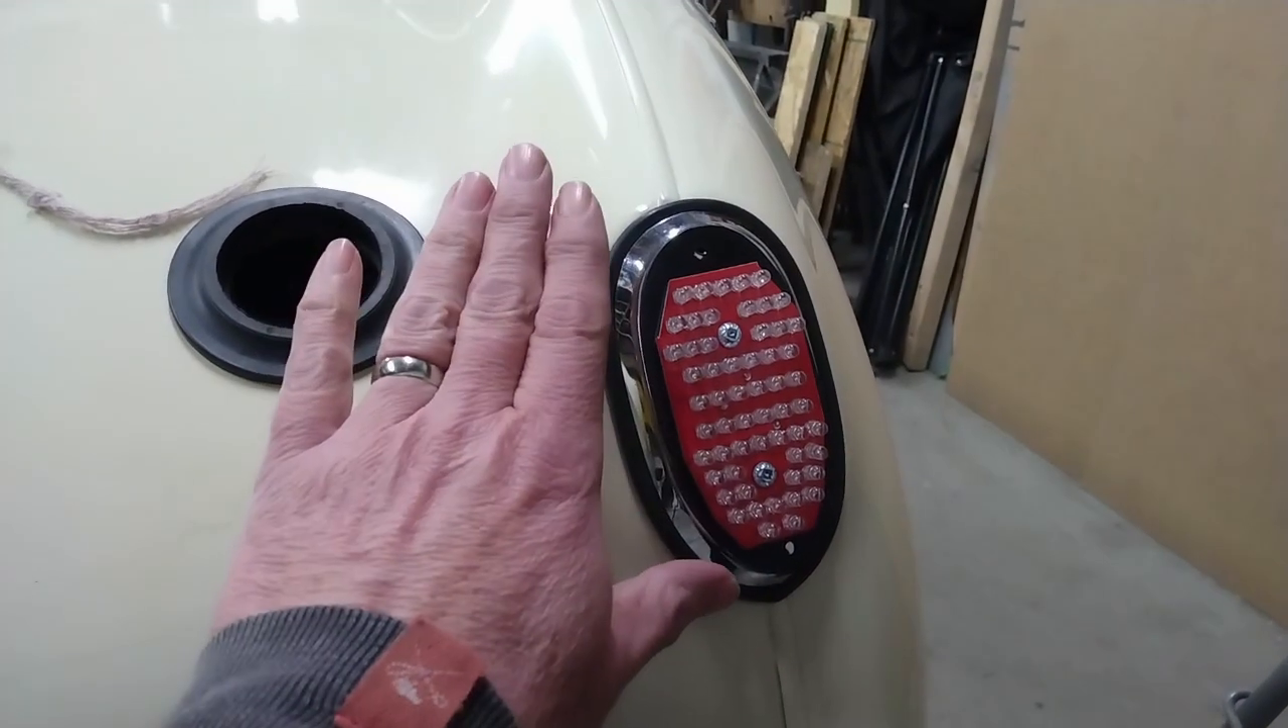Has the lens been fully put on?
No.